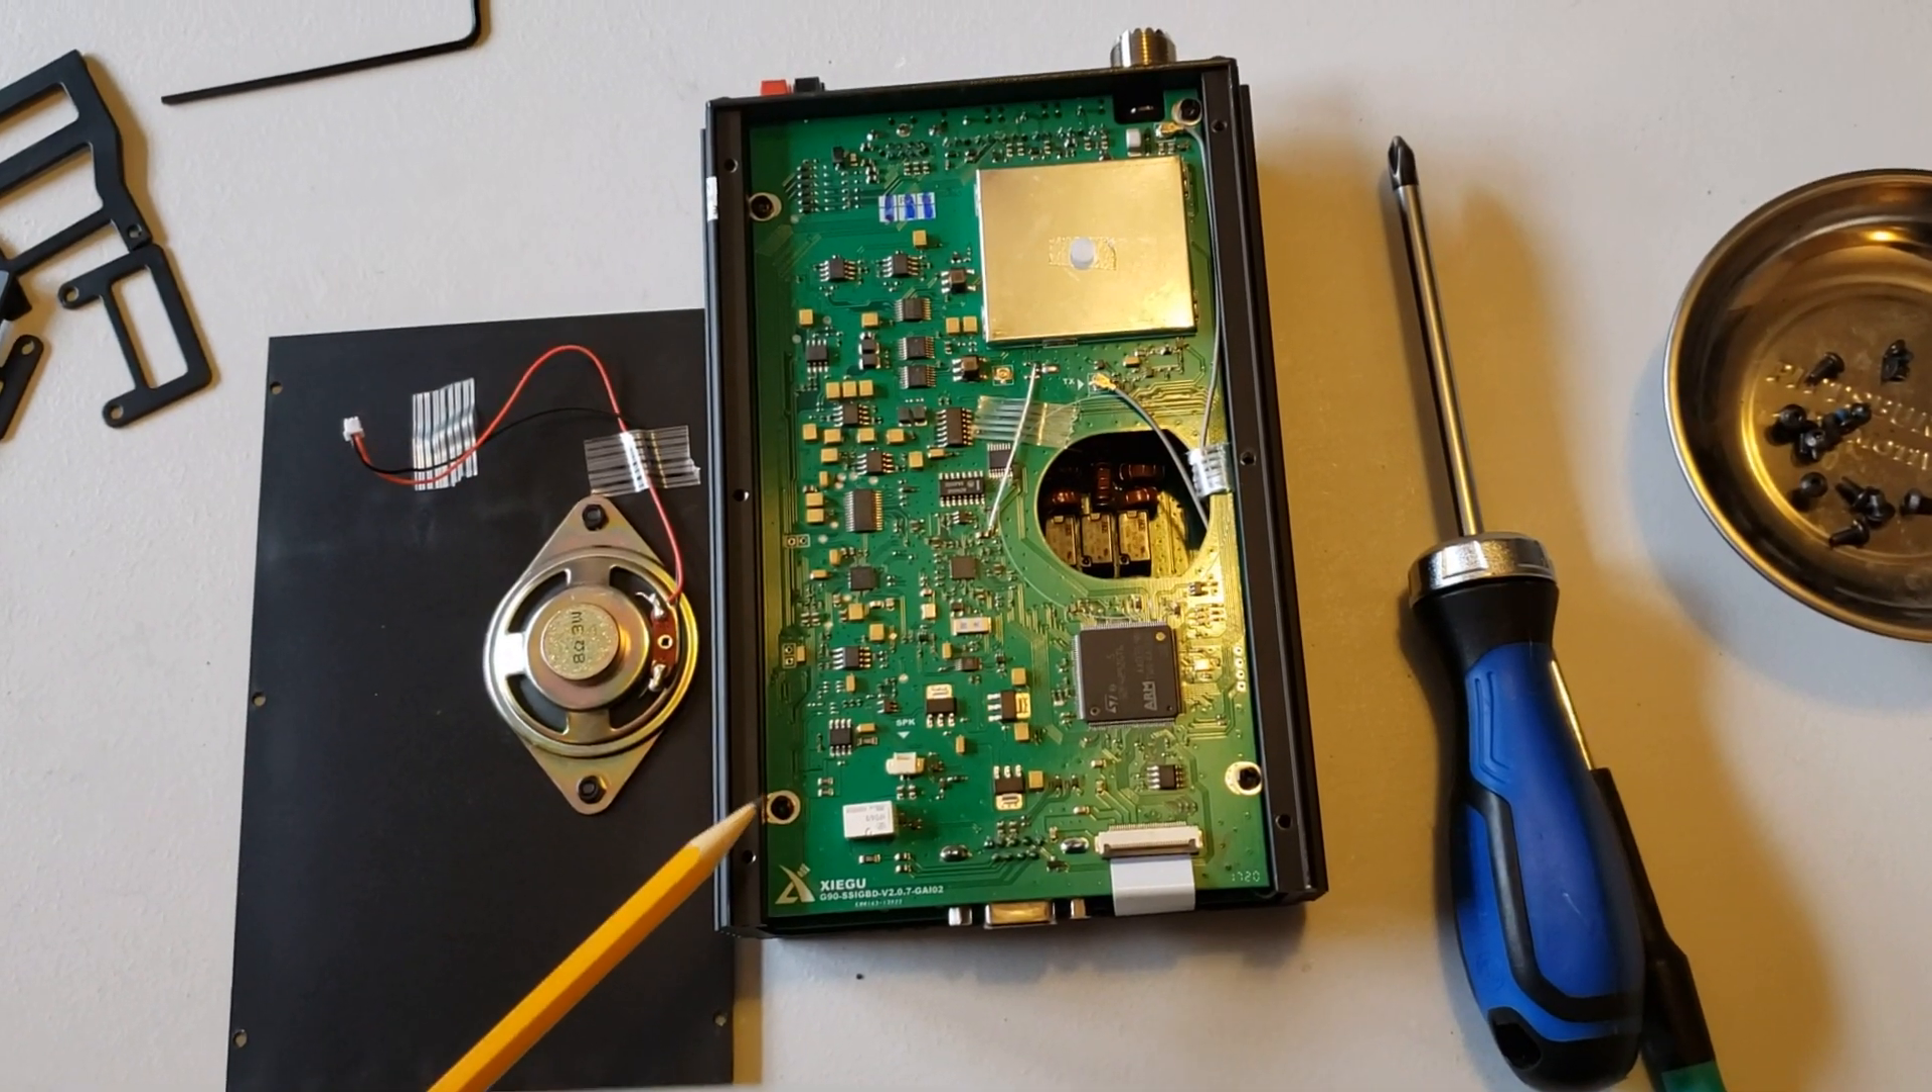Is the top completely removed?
Yes.